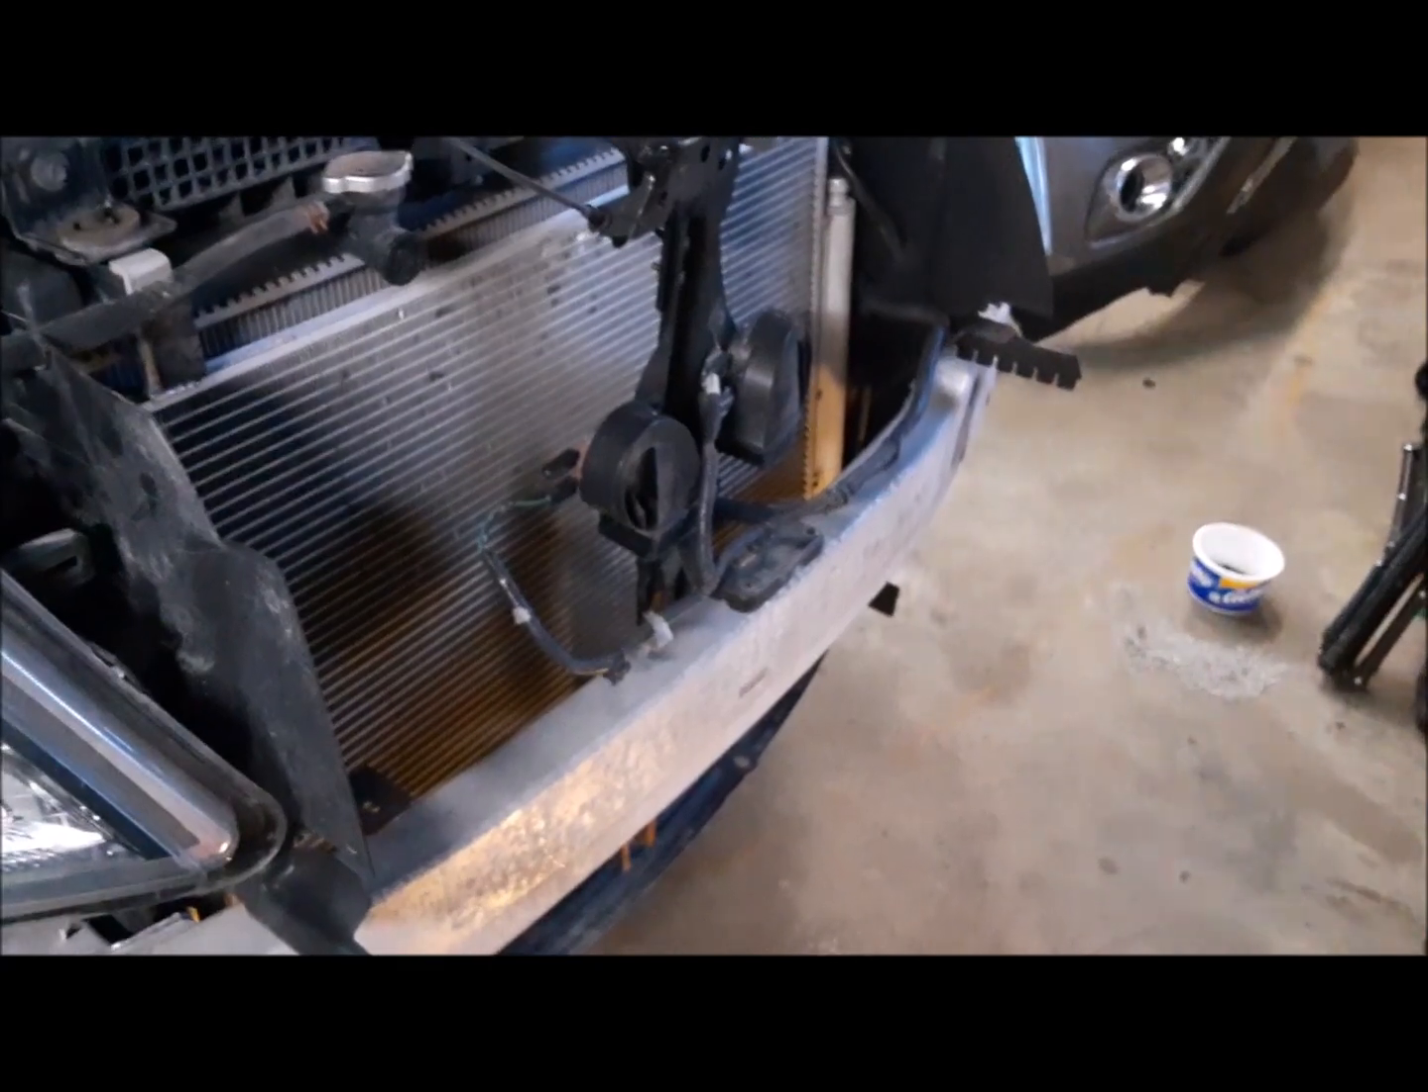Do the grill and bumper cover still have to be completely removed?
No.